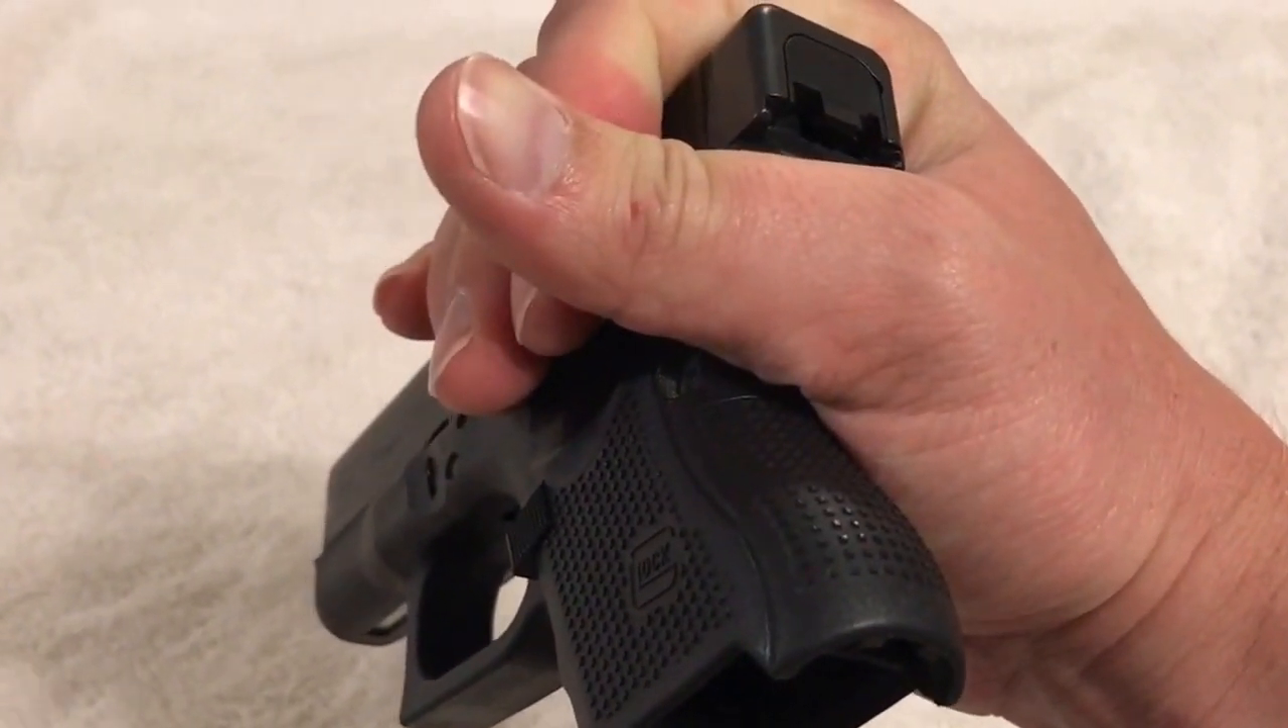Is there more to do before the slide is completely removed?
Yes.